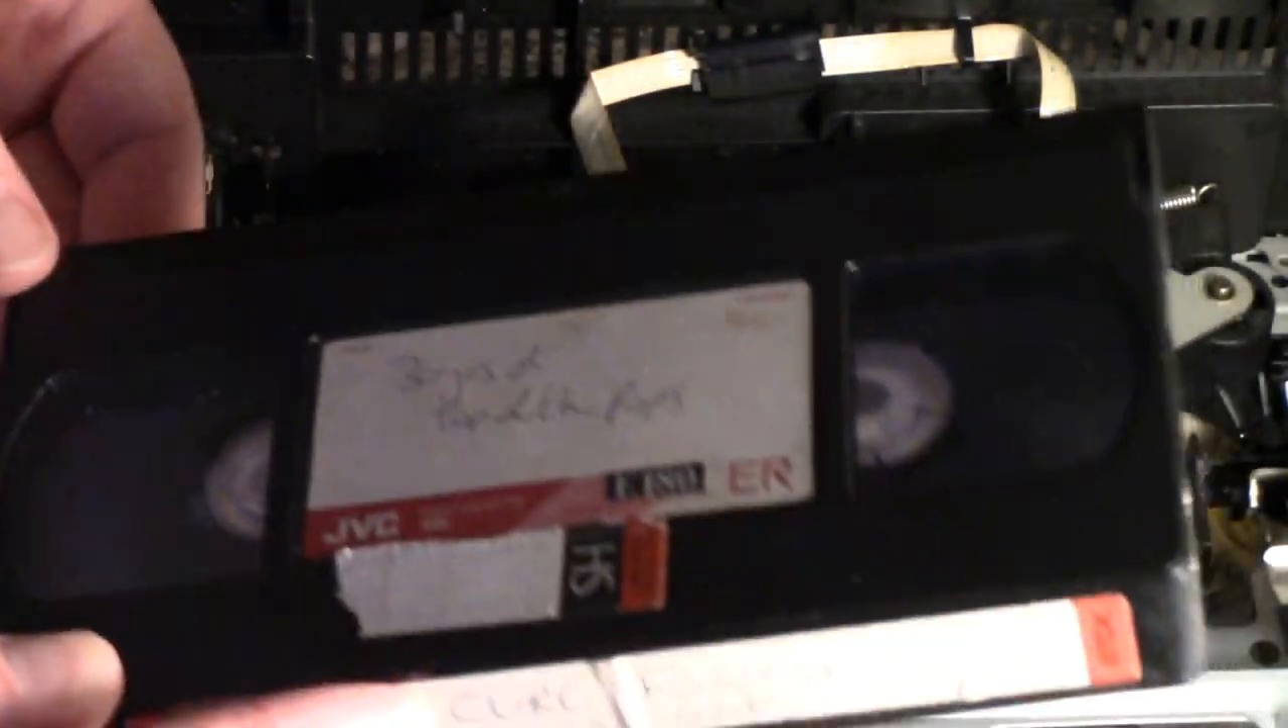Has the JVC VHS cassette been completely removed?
Yes.